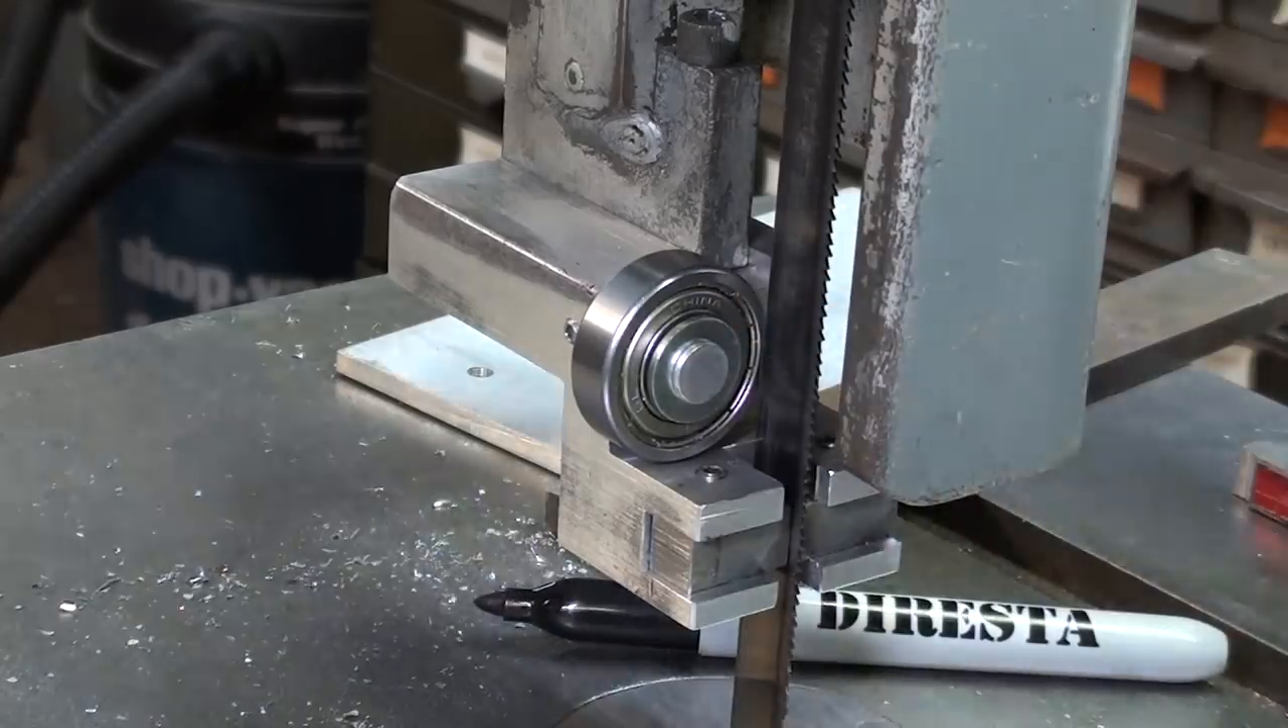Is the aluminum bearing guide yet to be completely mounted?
No.